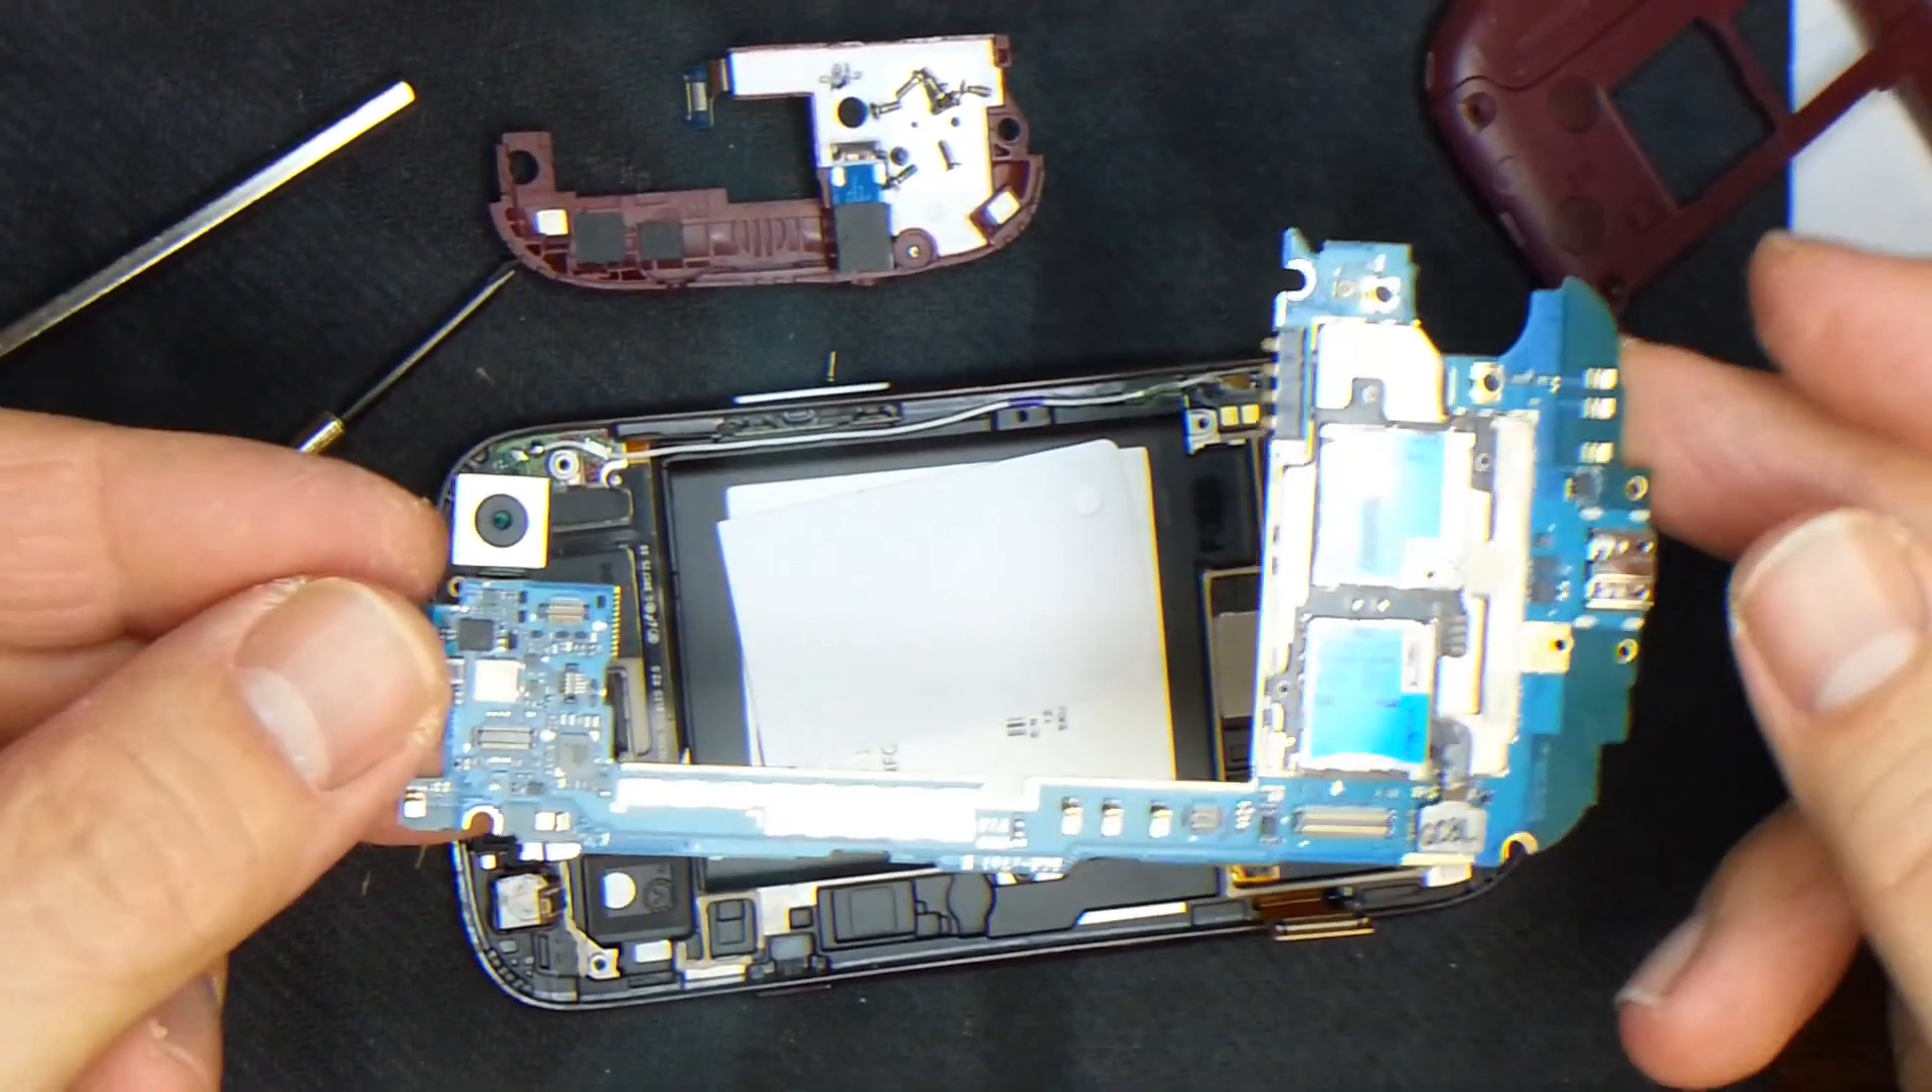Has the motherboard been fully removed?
Yes.